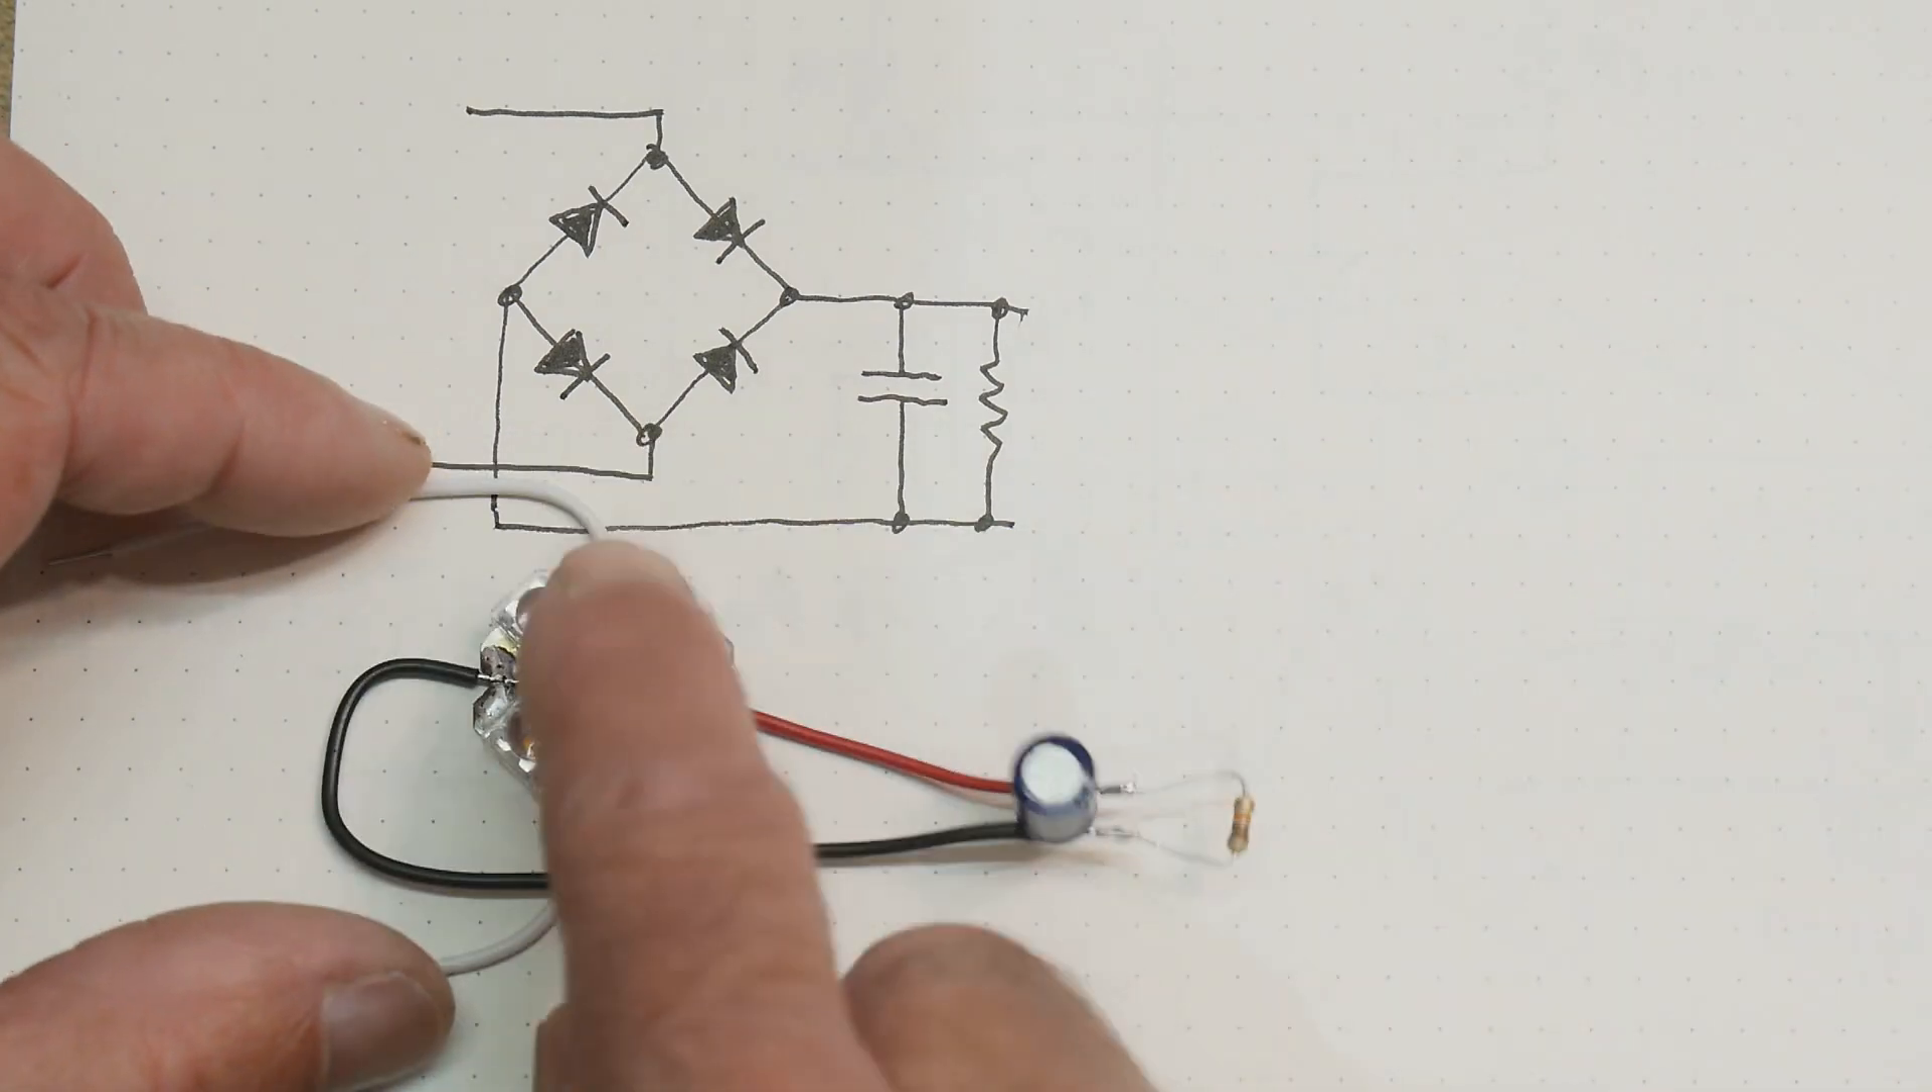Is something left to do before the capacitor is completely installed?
No.